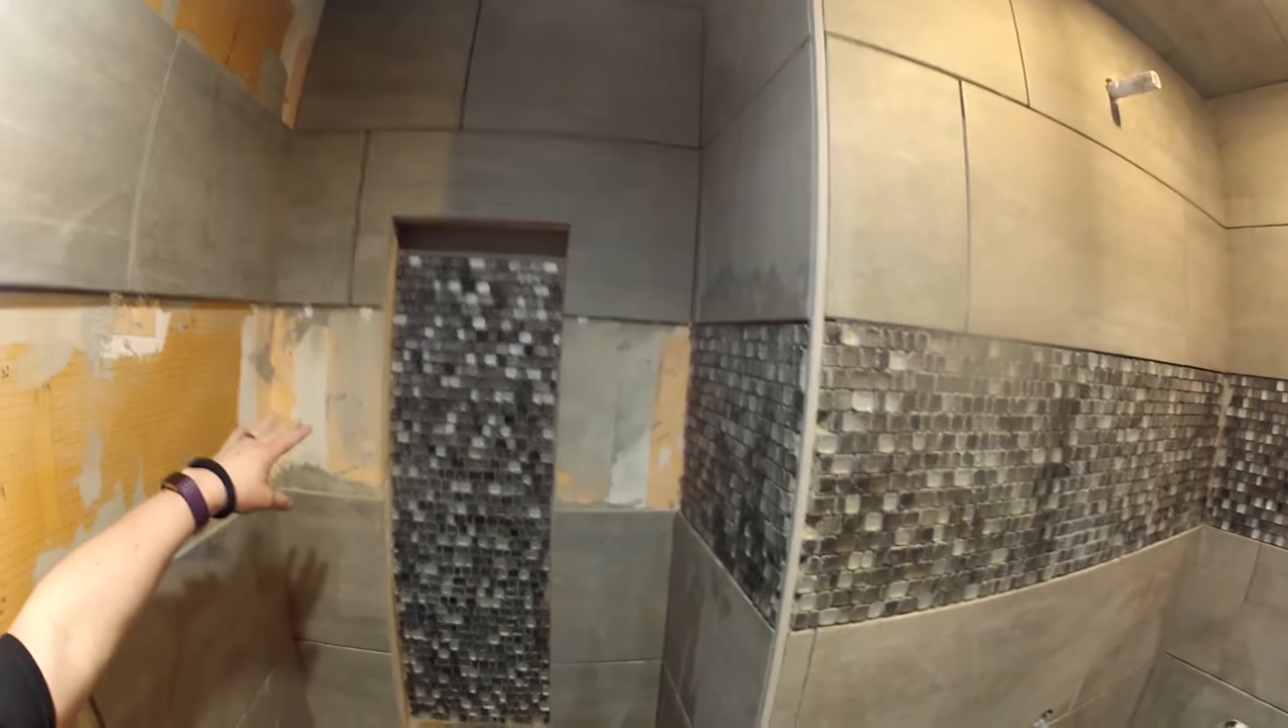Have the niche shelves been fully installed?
No.